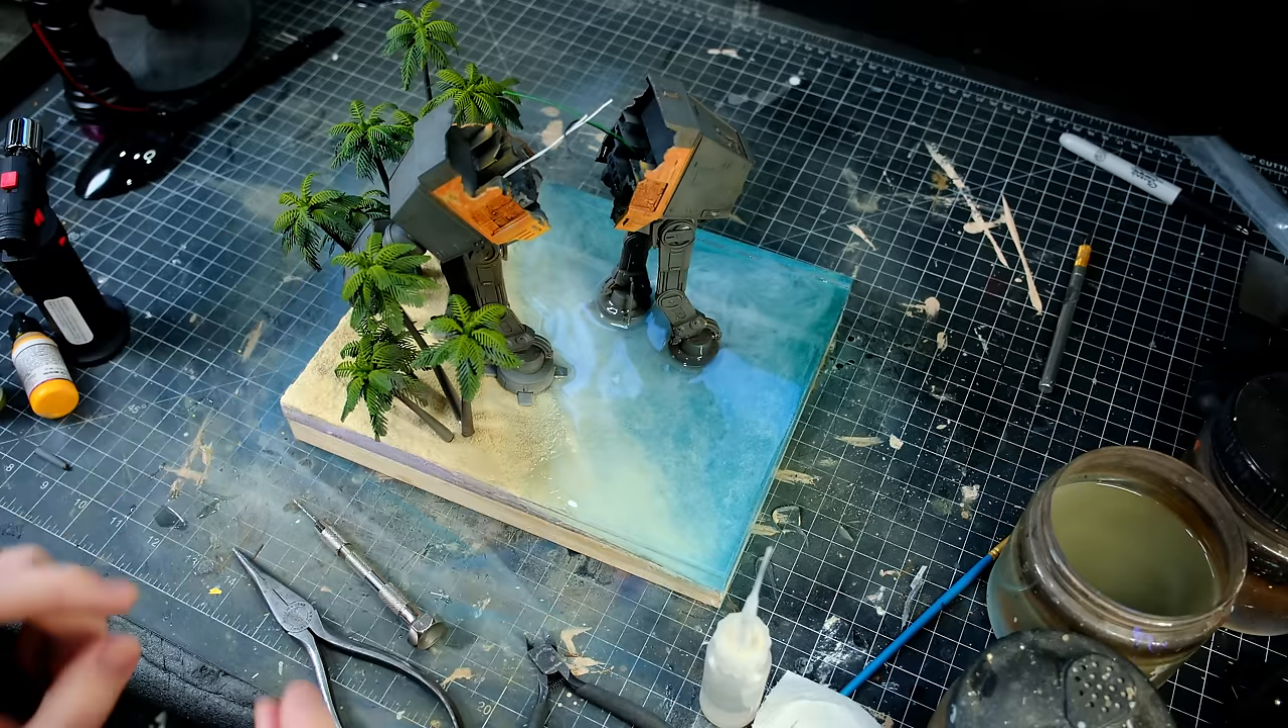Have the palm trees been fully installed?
Yes.